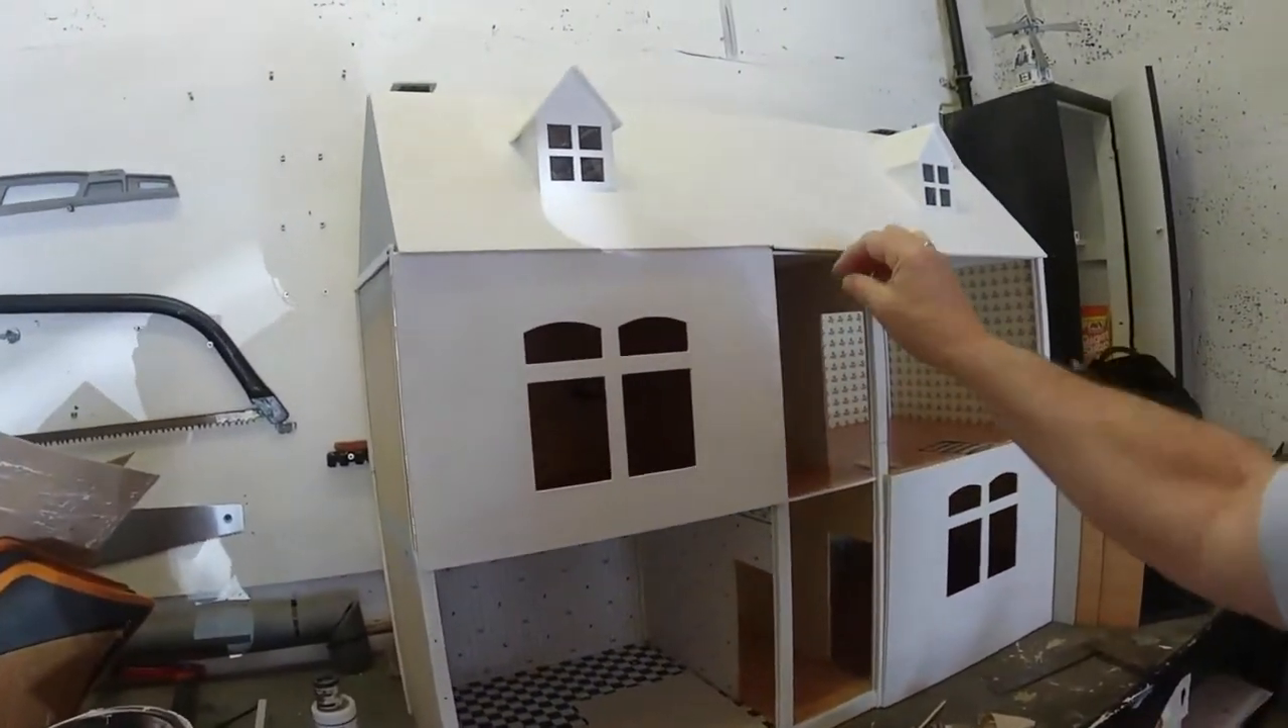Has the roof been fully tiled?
No.